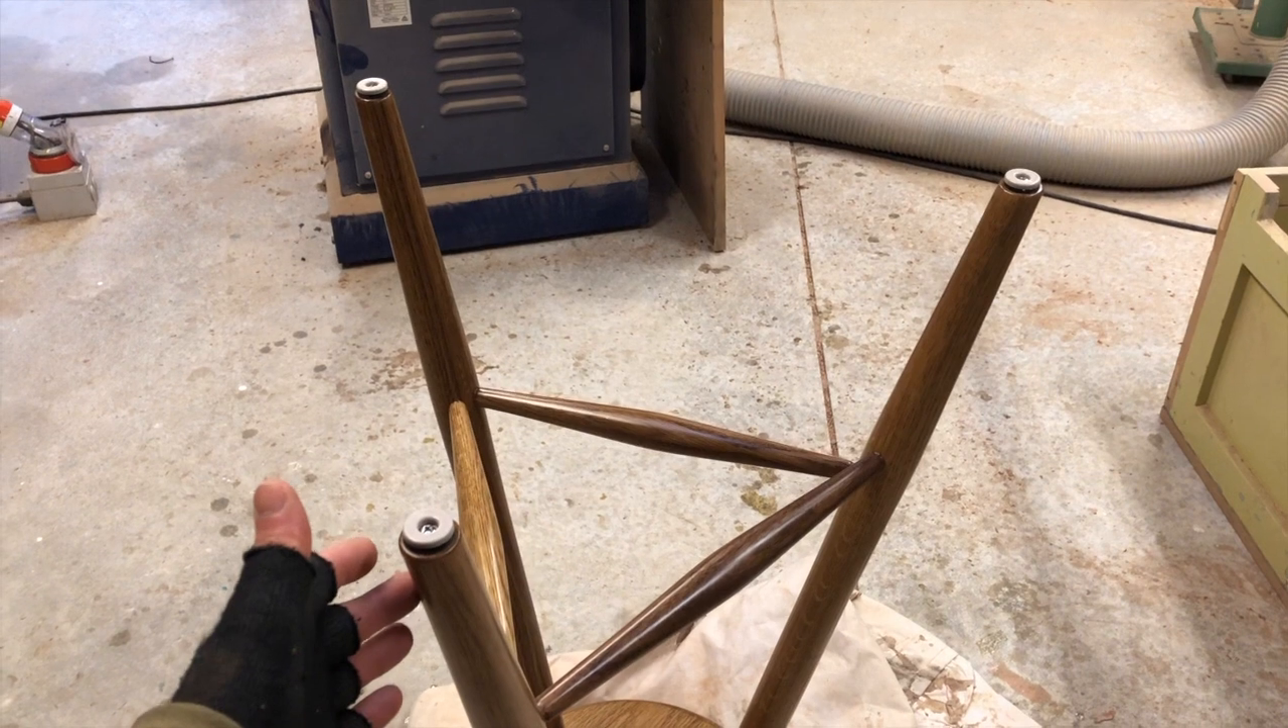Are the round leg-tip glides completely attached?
Yes.